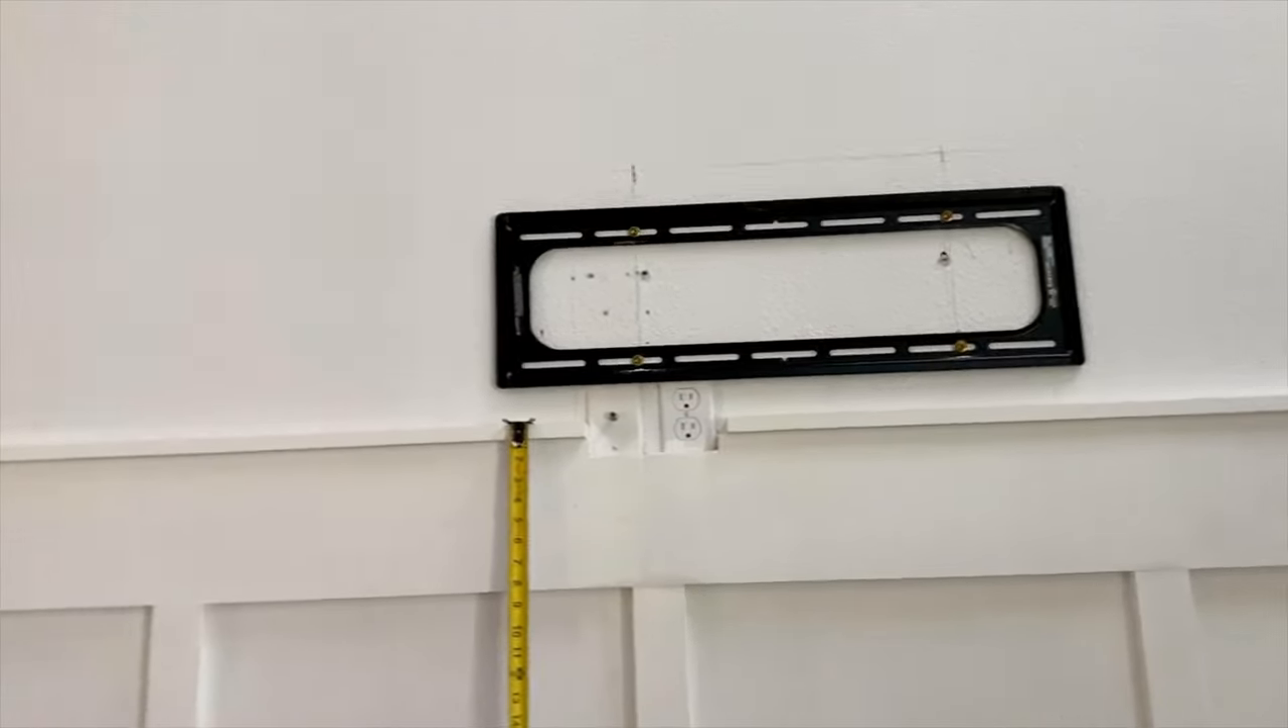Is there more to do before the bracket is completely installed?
No.